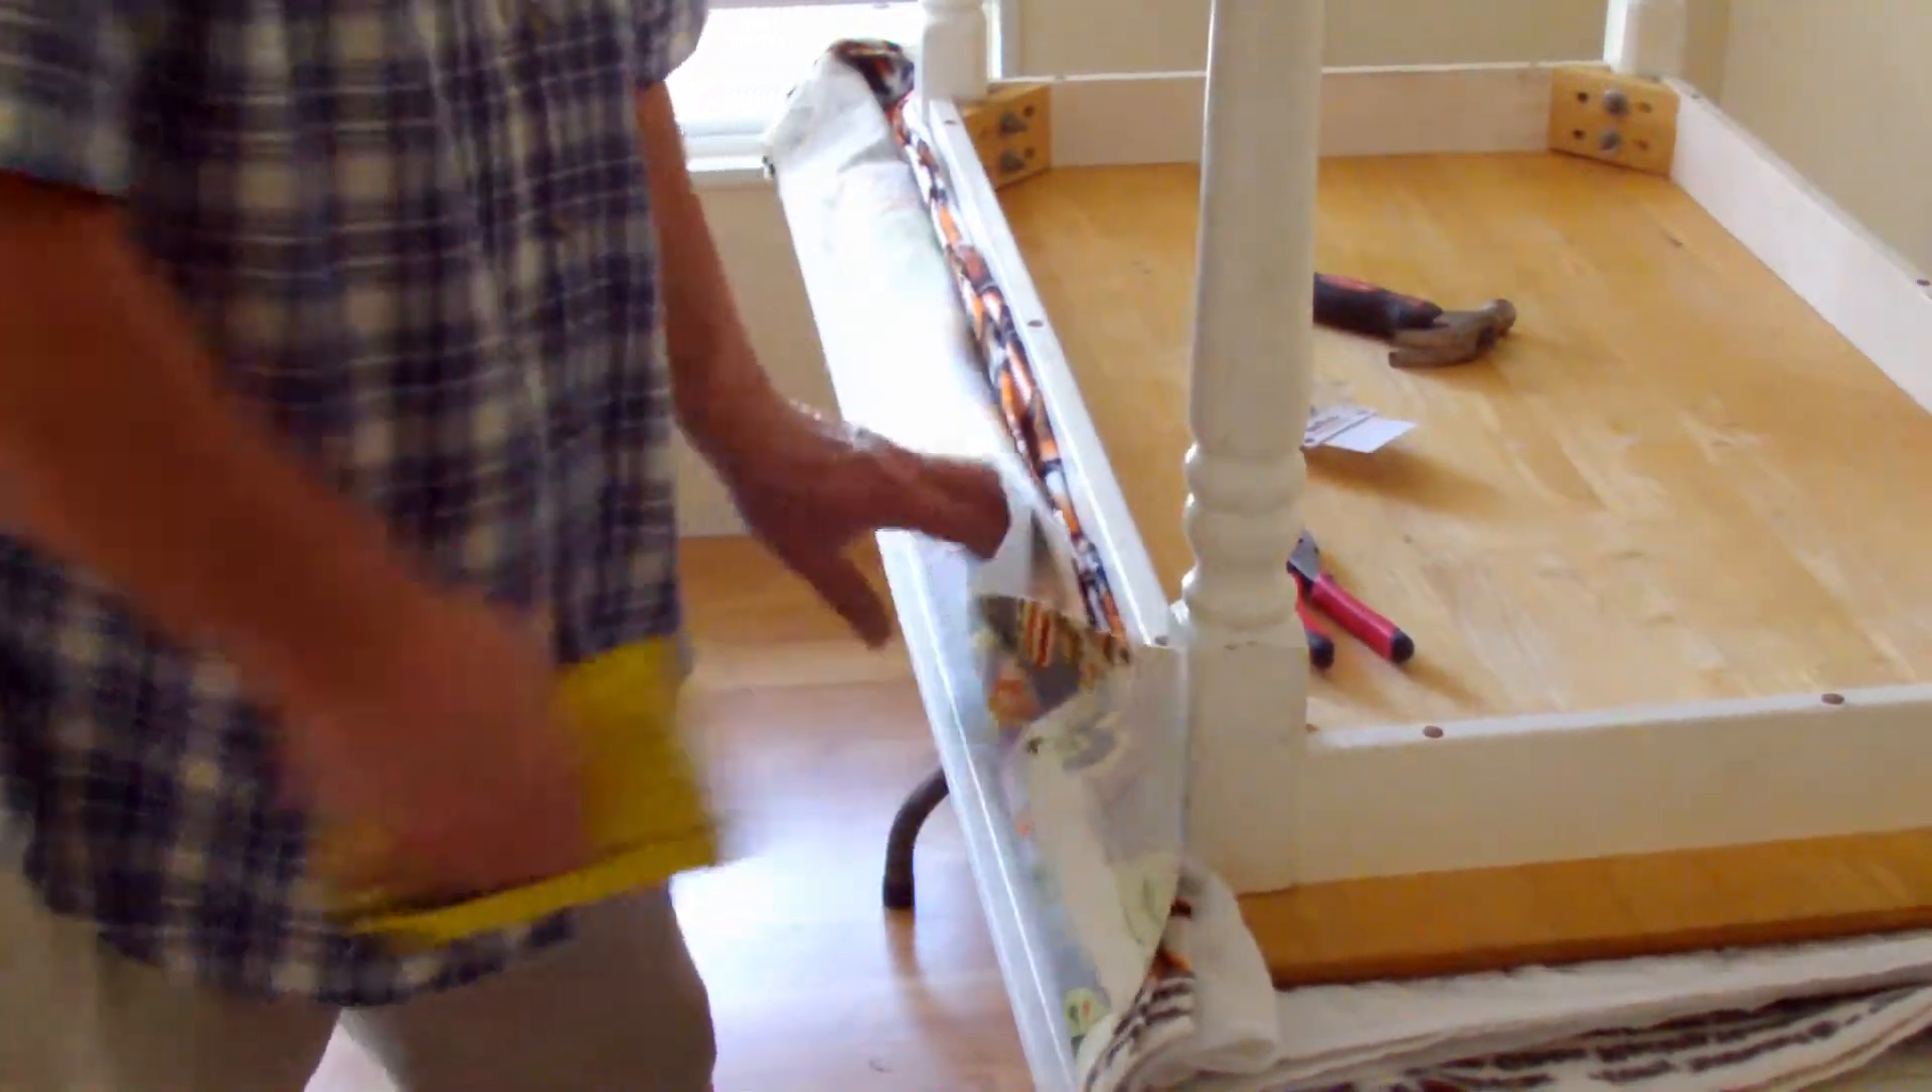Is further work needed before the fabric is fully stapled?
Yes.